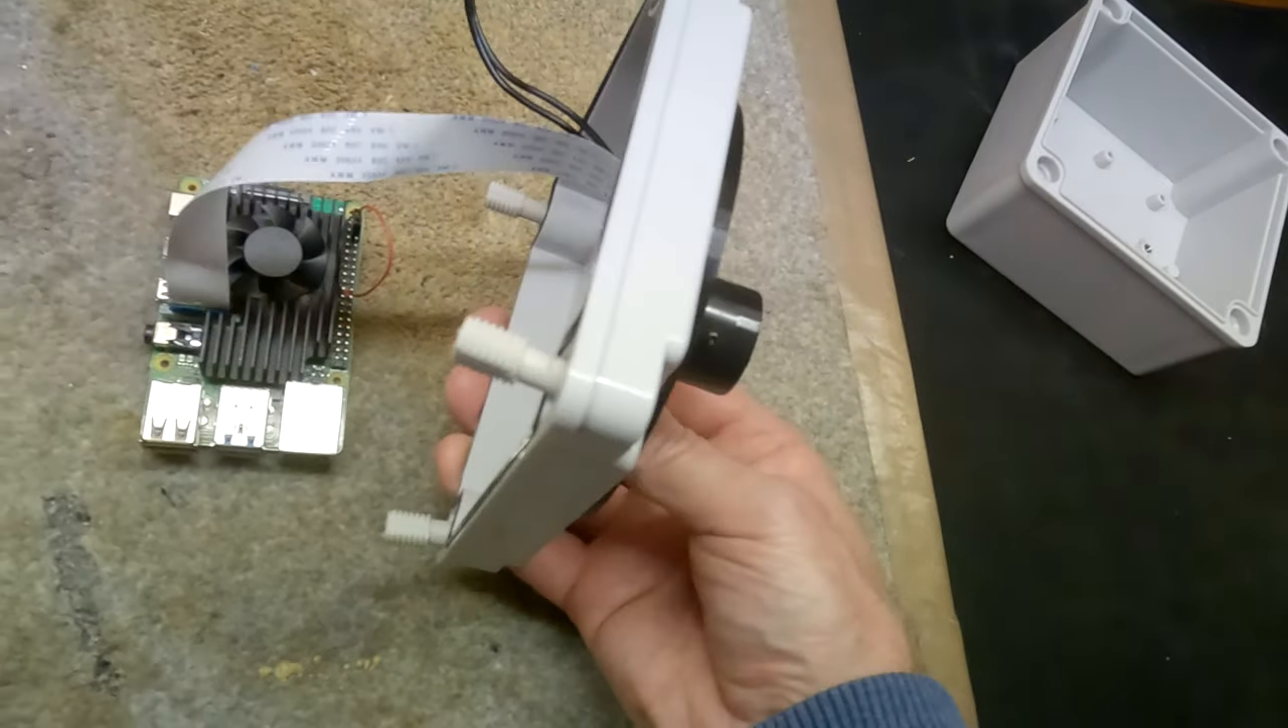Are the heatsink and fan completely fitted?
Yes.